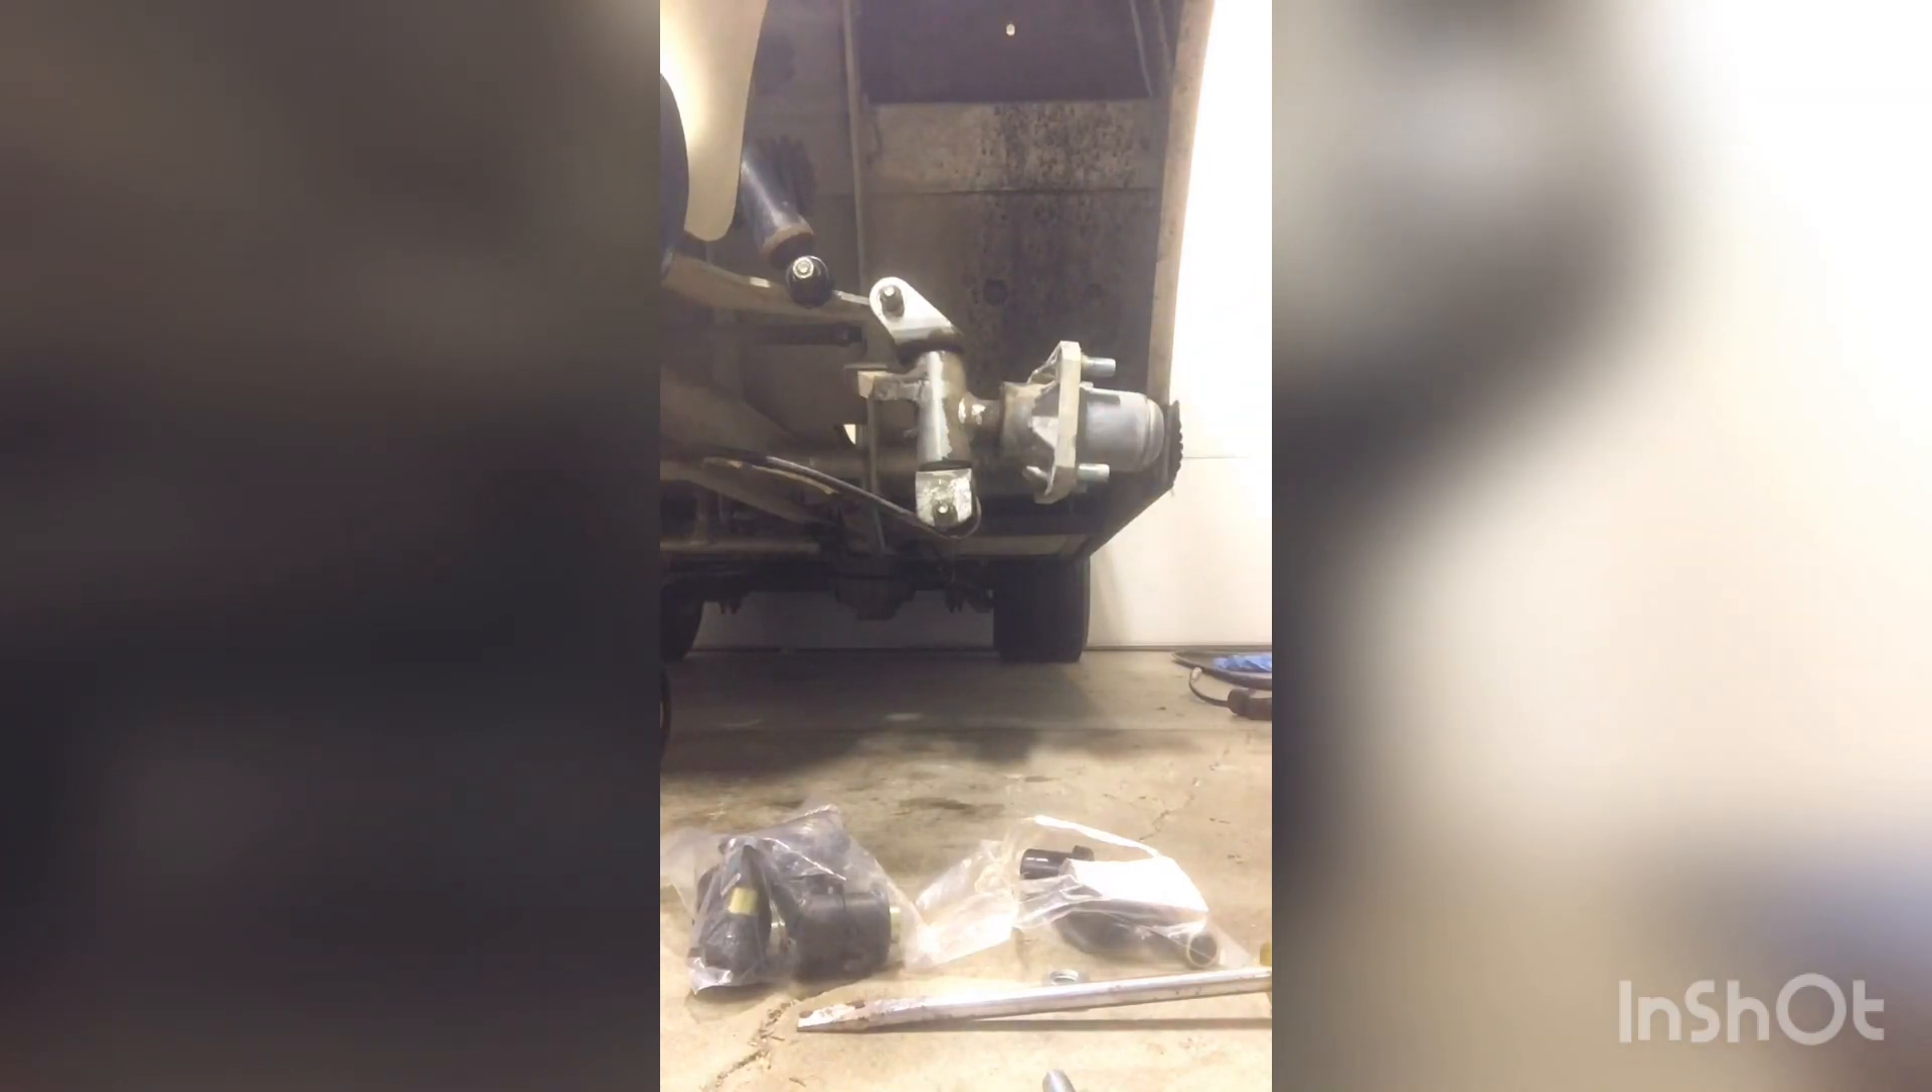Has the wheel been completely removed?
Yes.